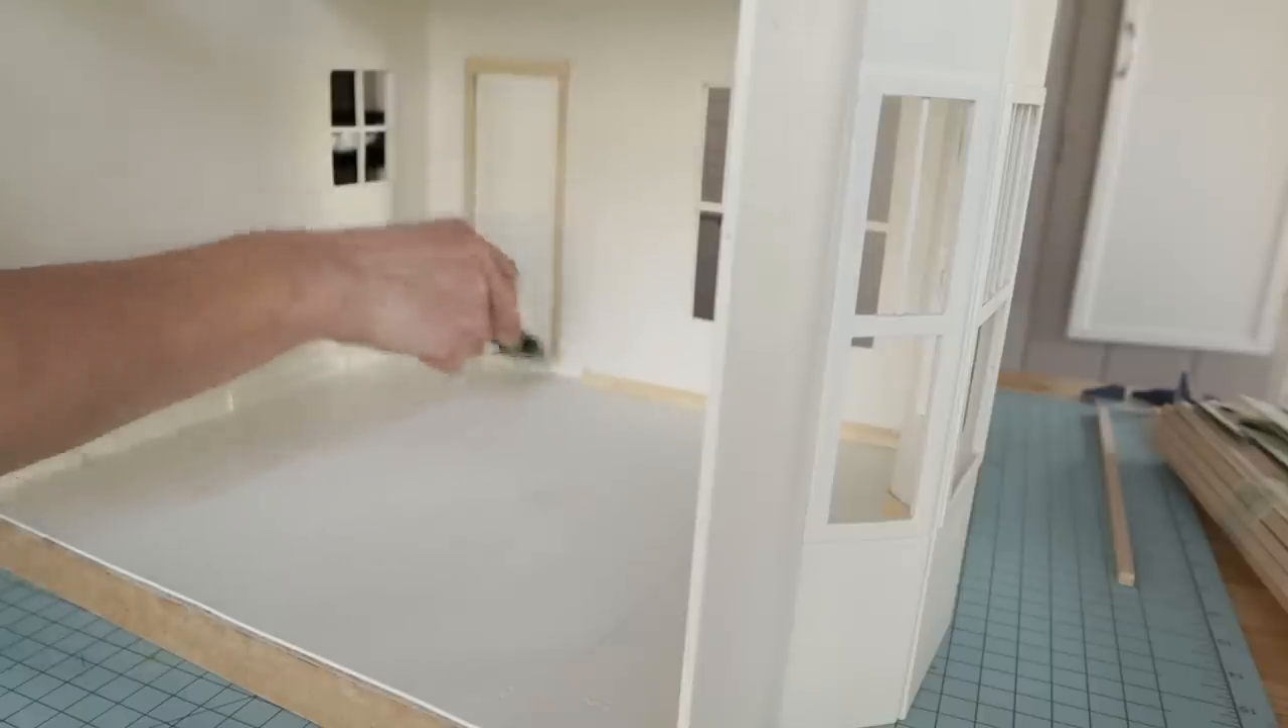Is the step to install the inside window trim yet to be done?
Yes.